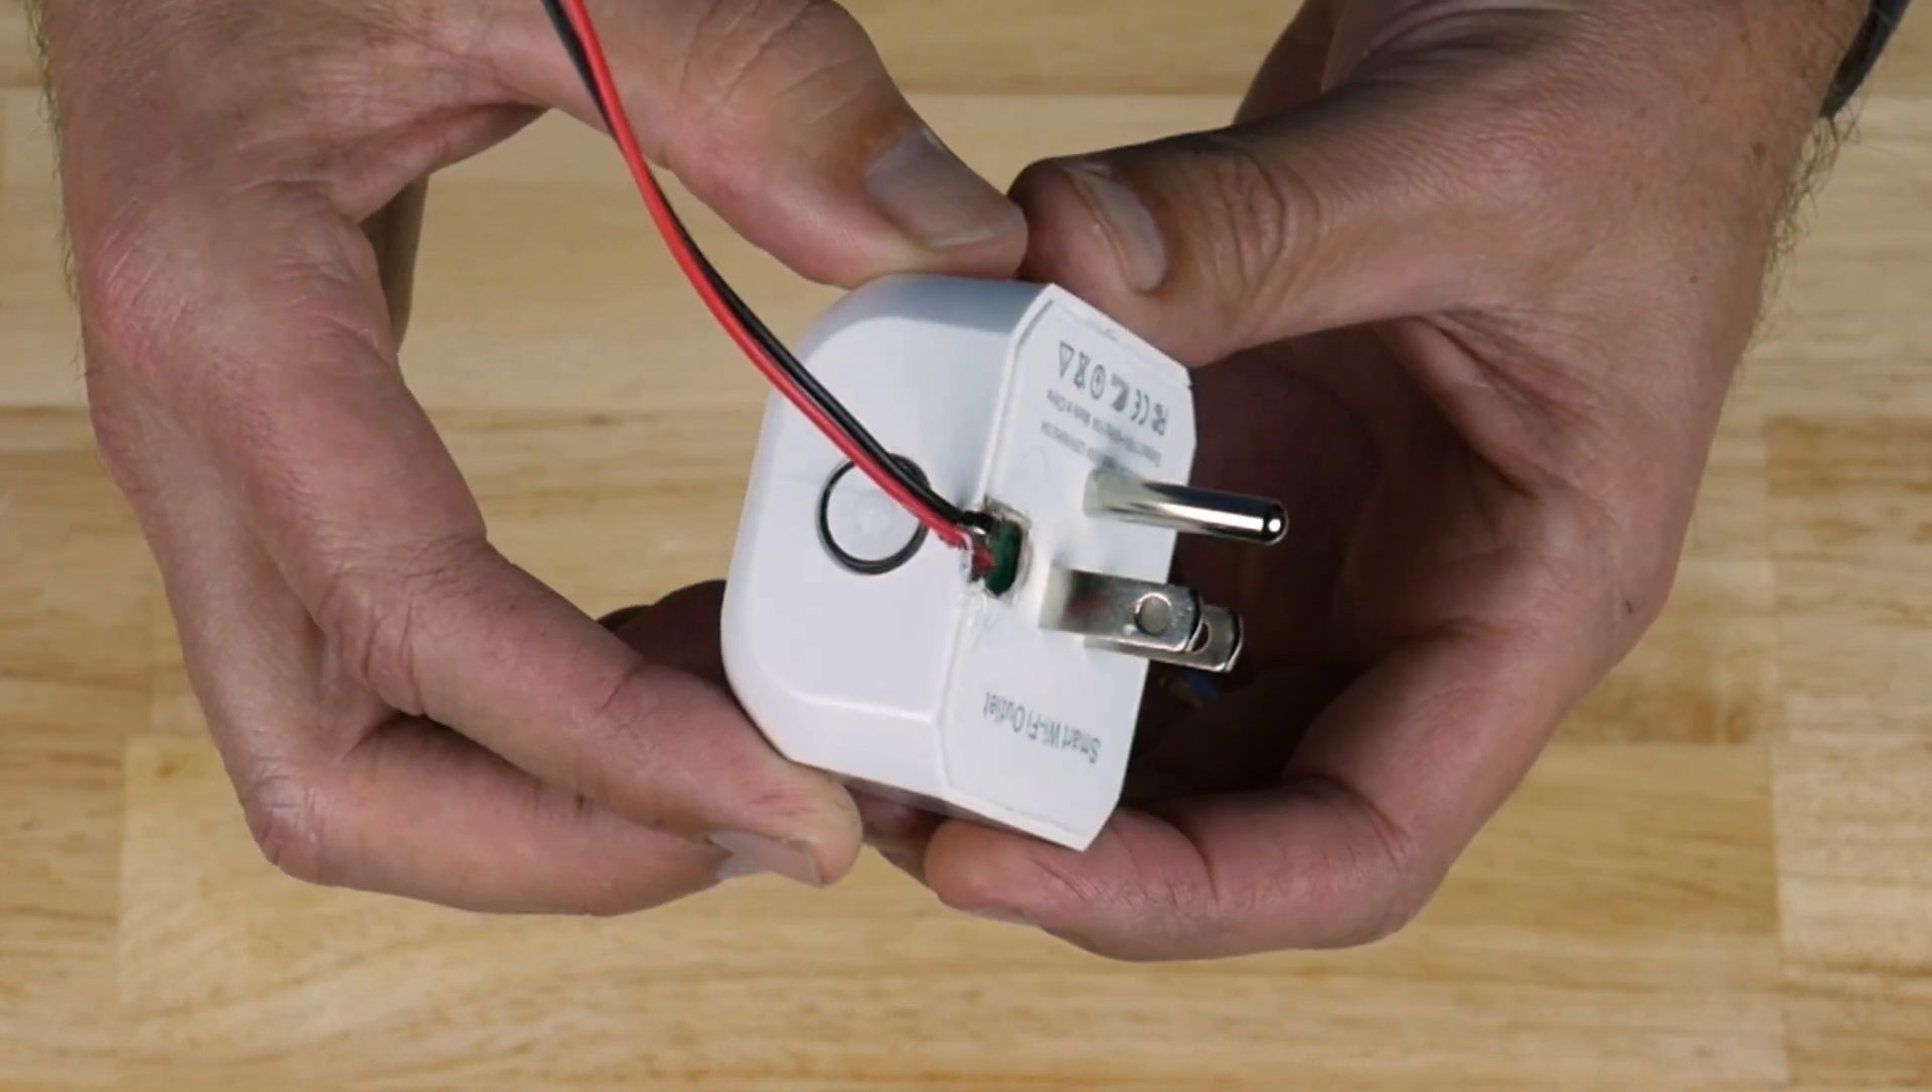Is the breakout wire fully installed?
Yes.